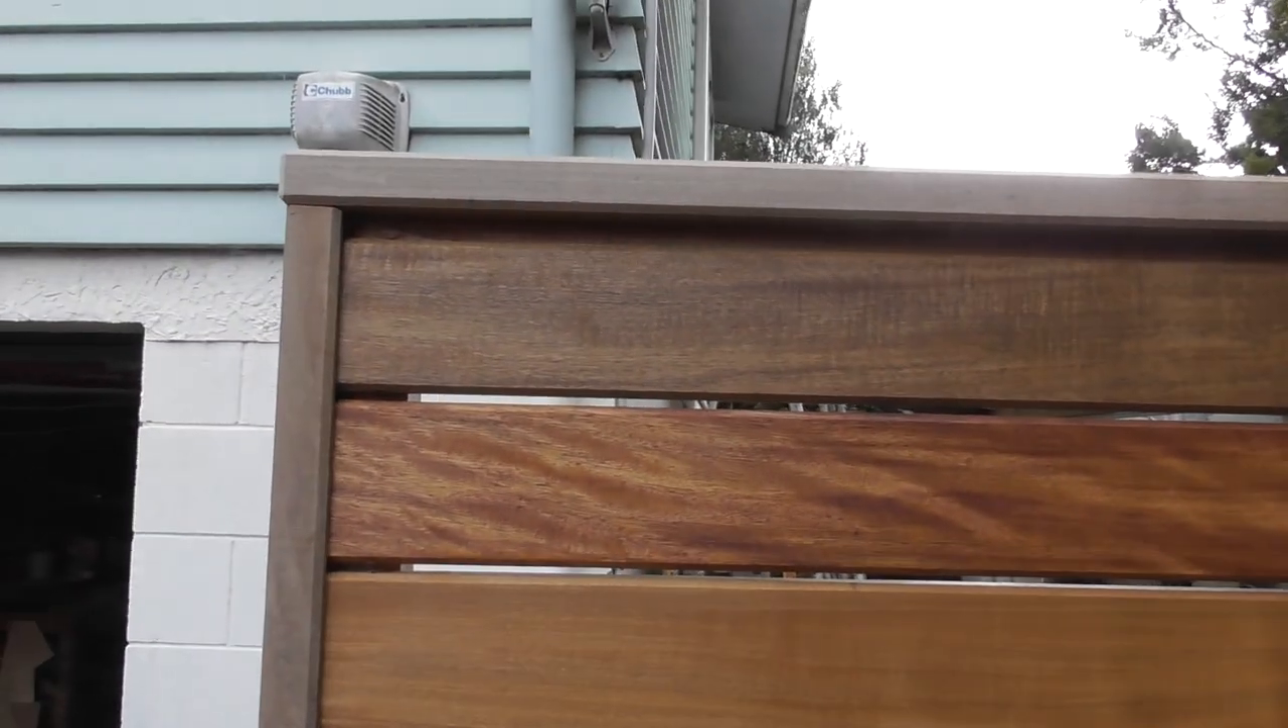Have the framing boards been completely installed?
Yes.